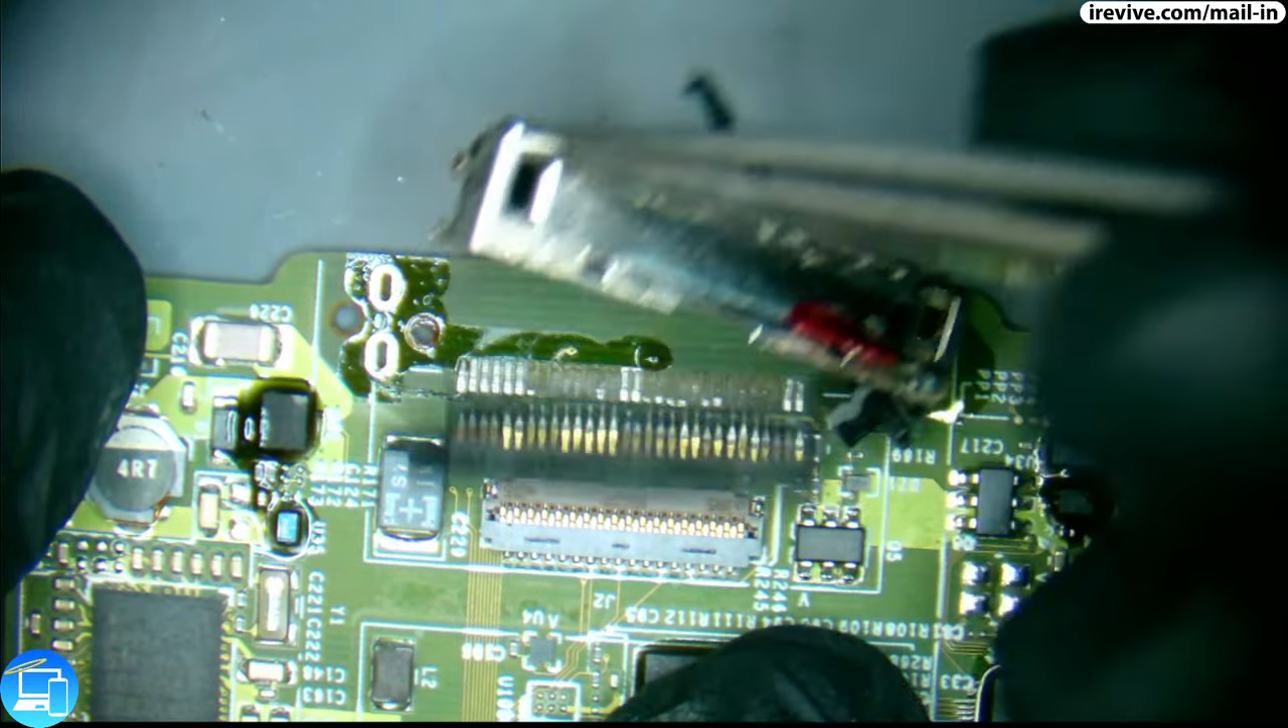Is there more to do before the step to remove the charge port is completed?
No.